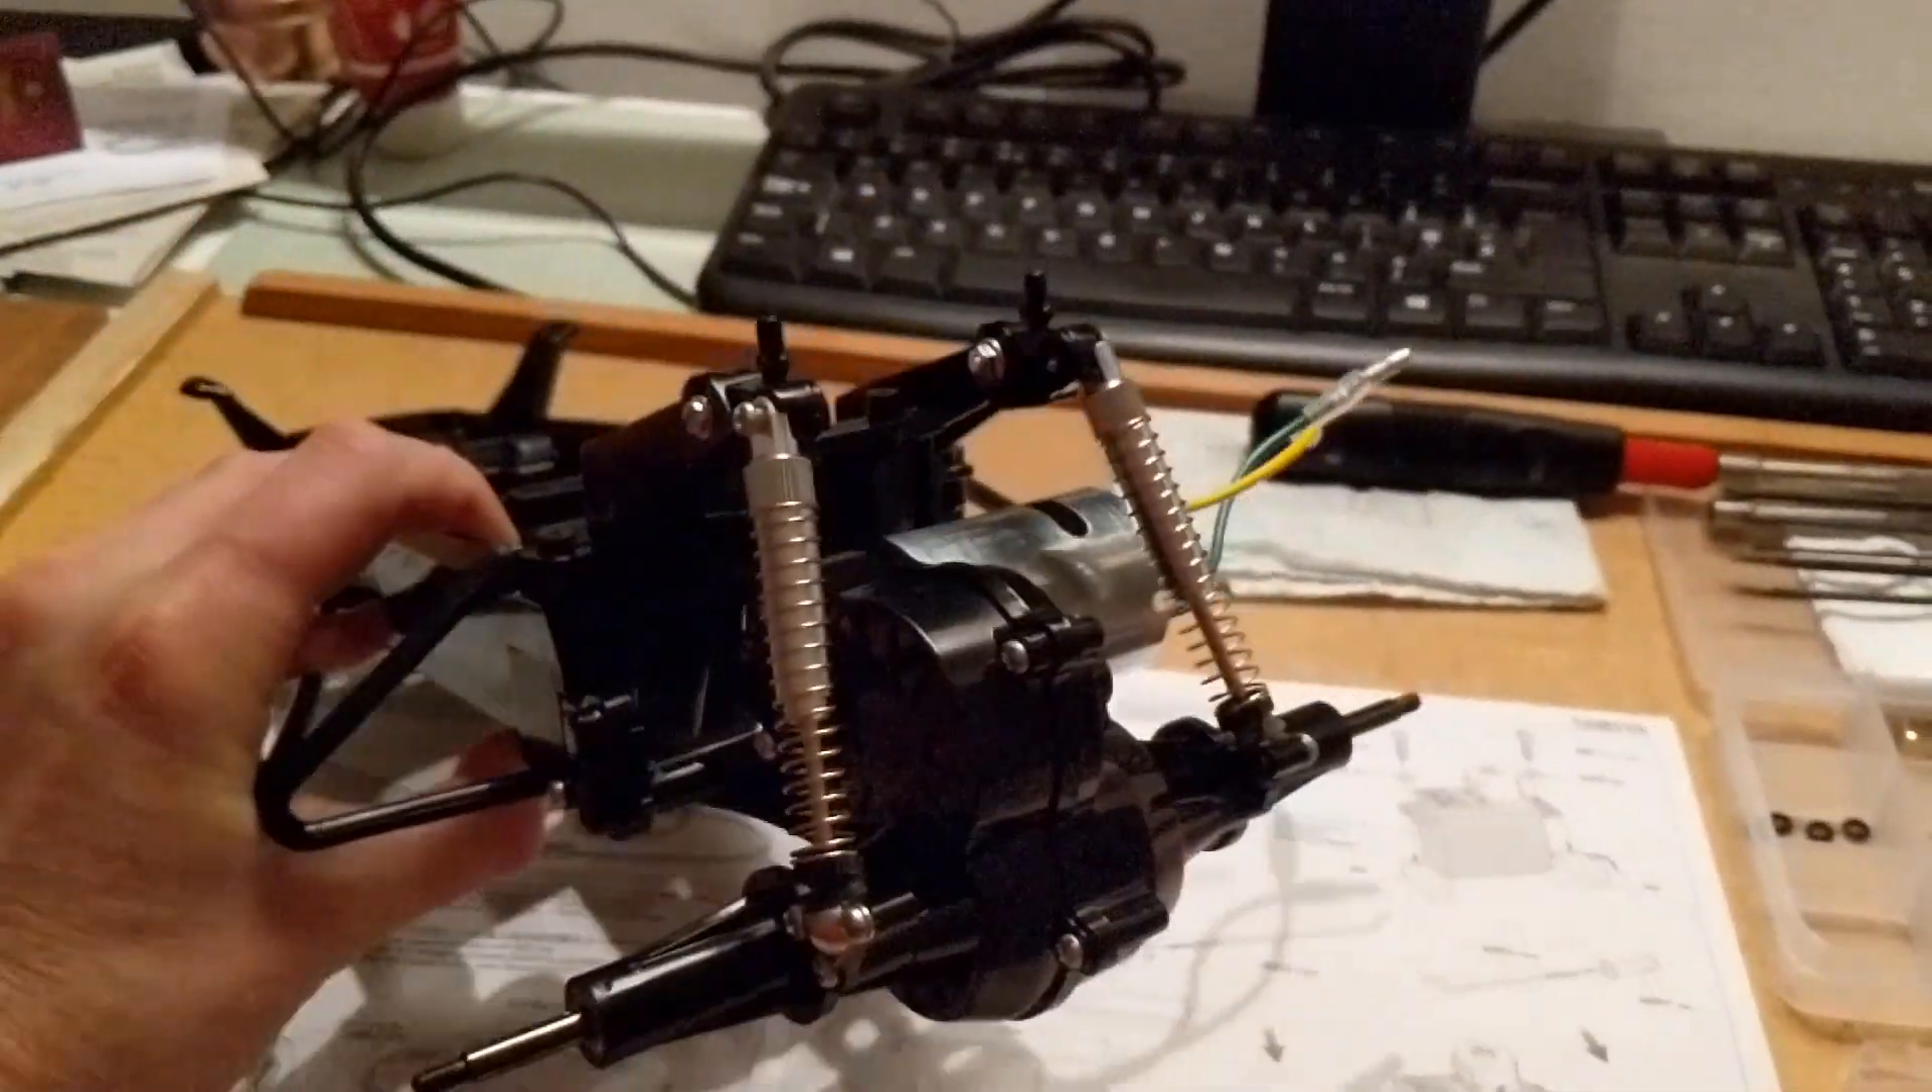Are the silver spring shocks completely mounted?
Yes.